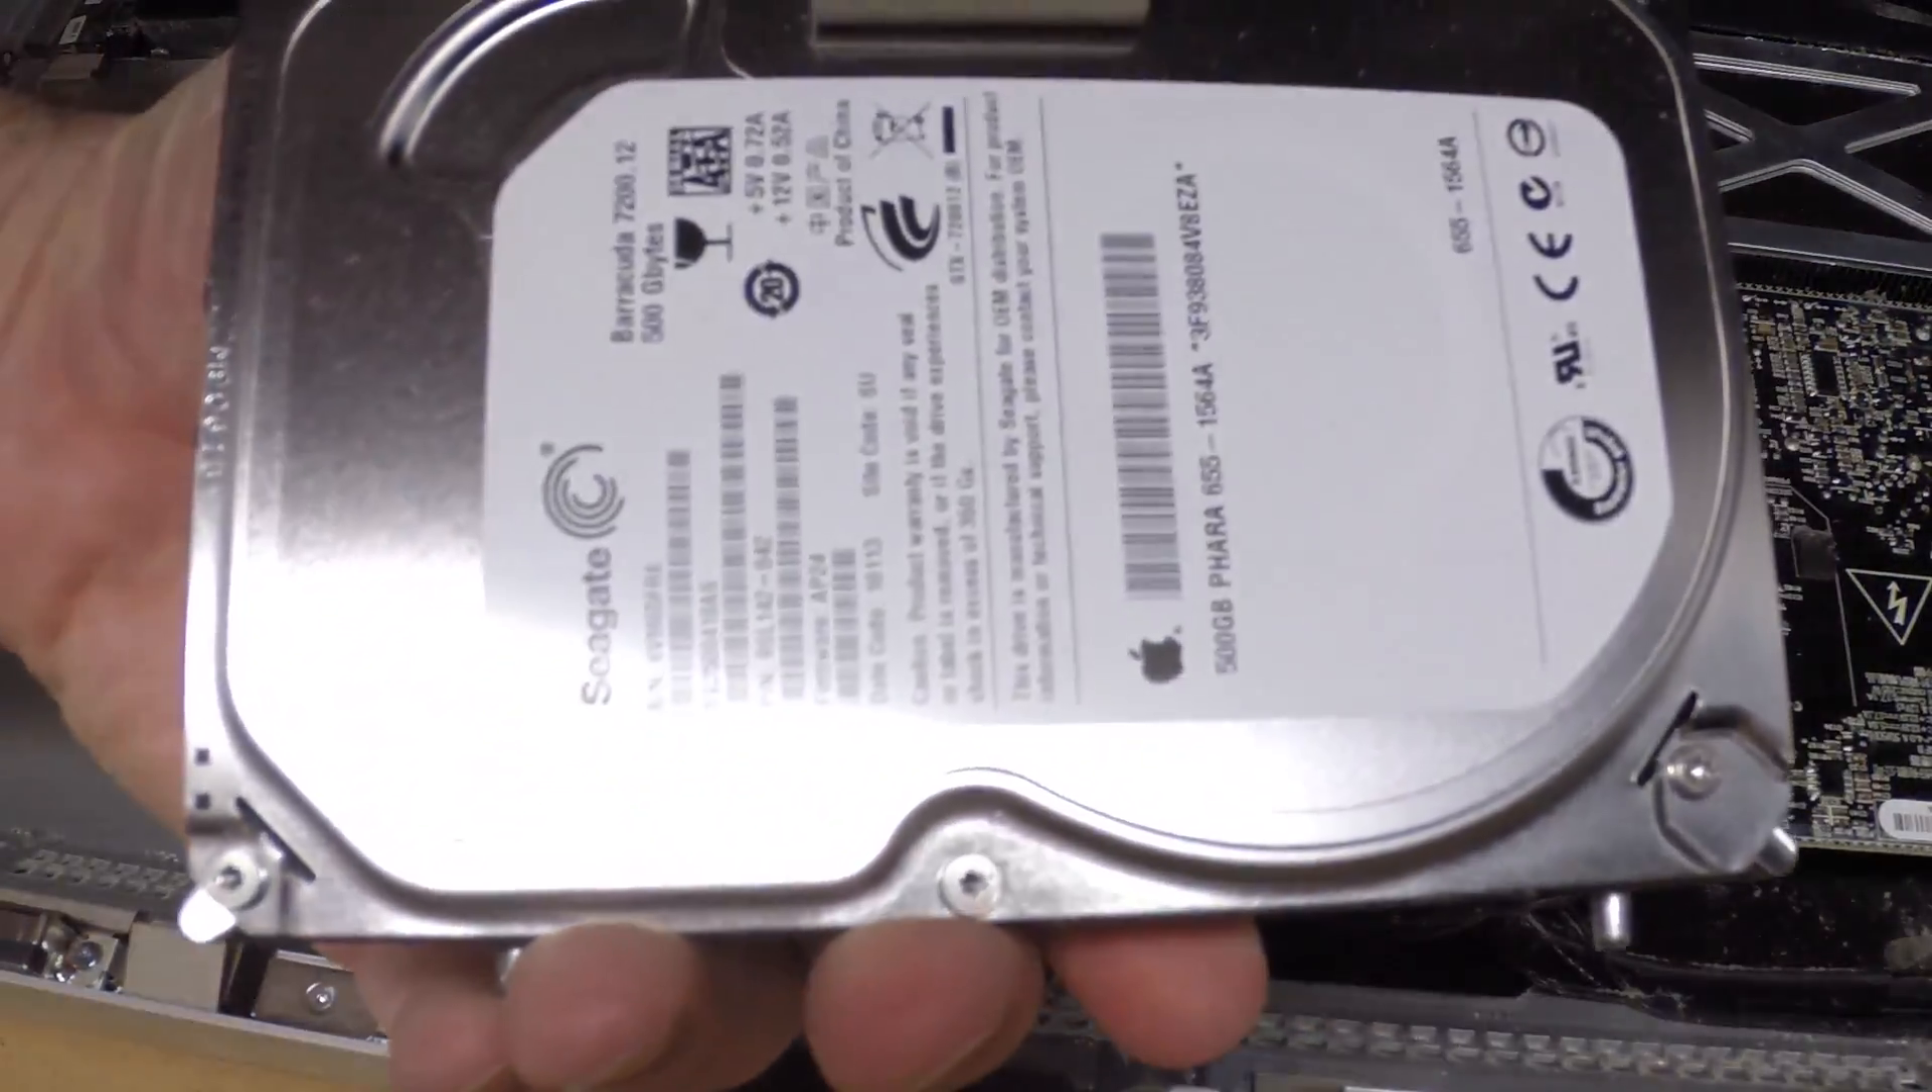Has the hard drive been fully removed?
Yes.